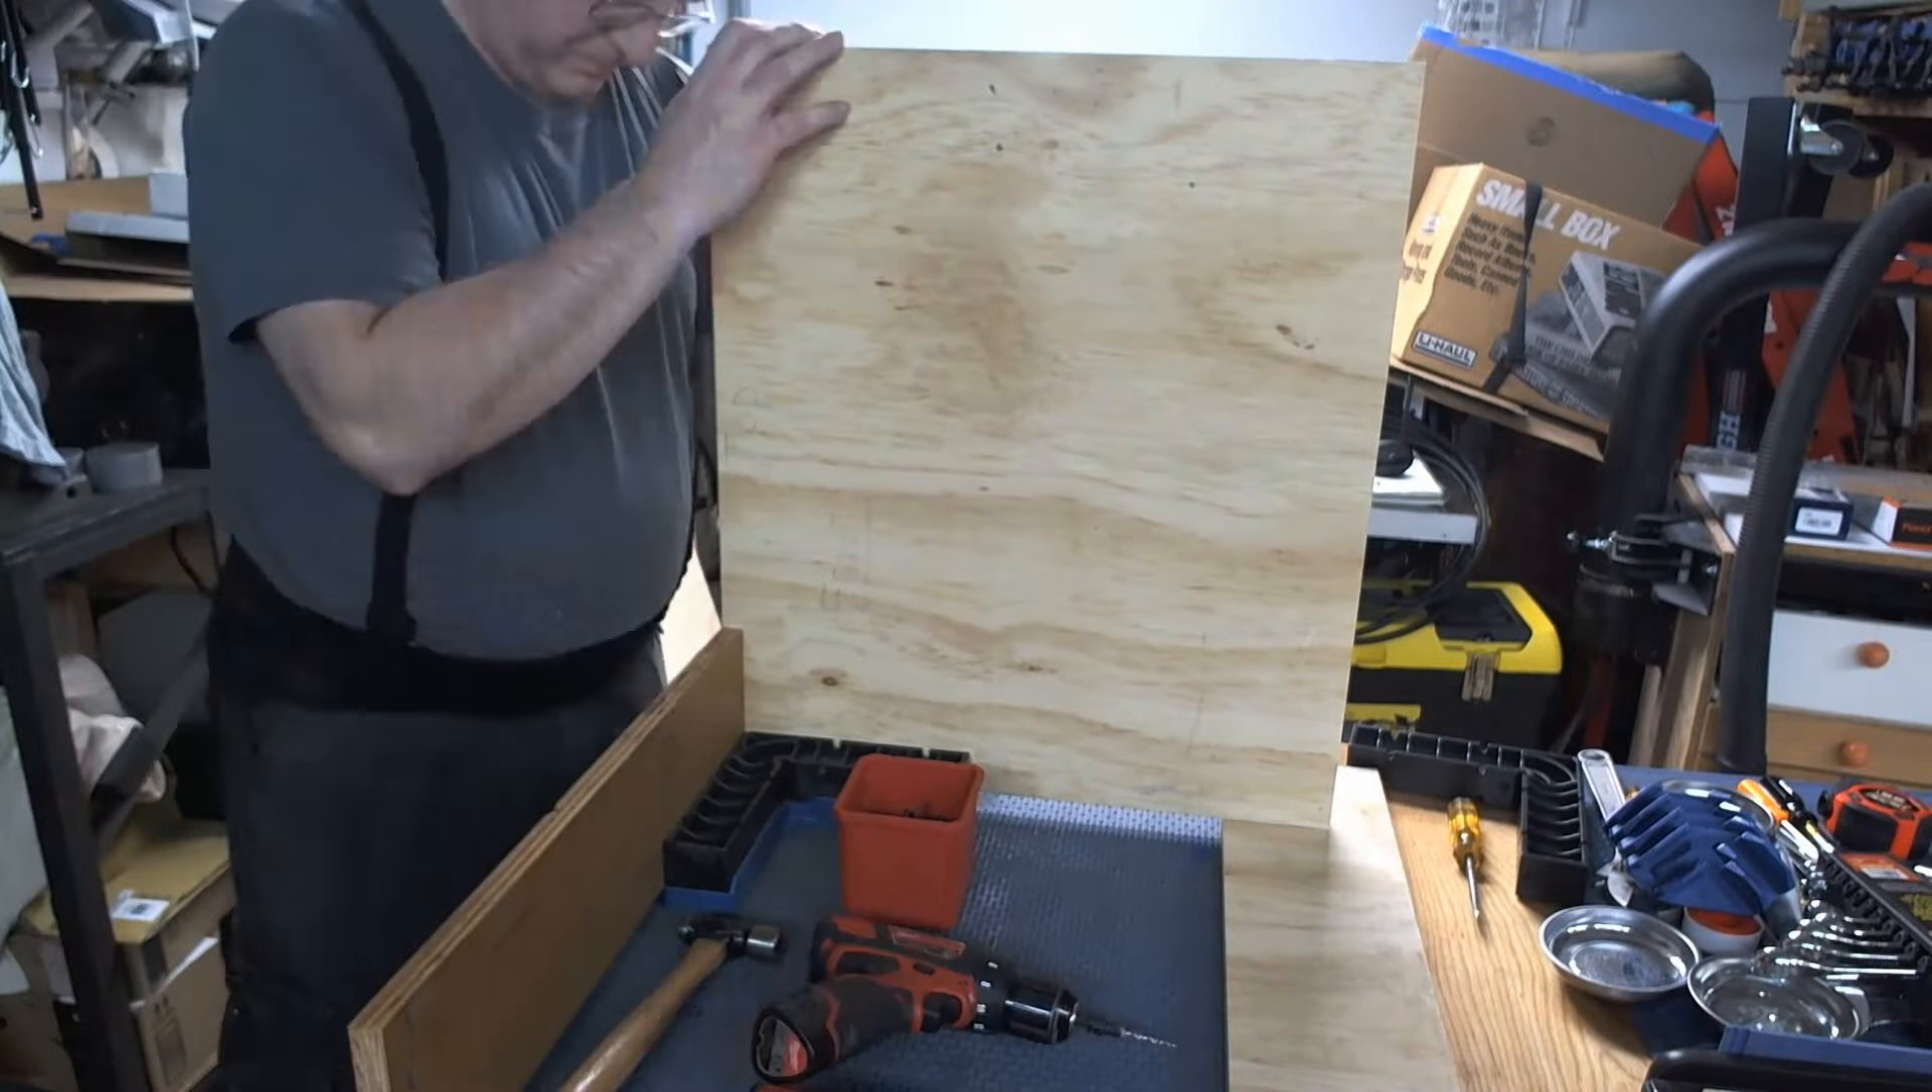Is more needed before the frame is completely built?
Yes.